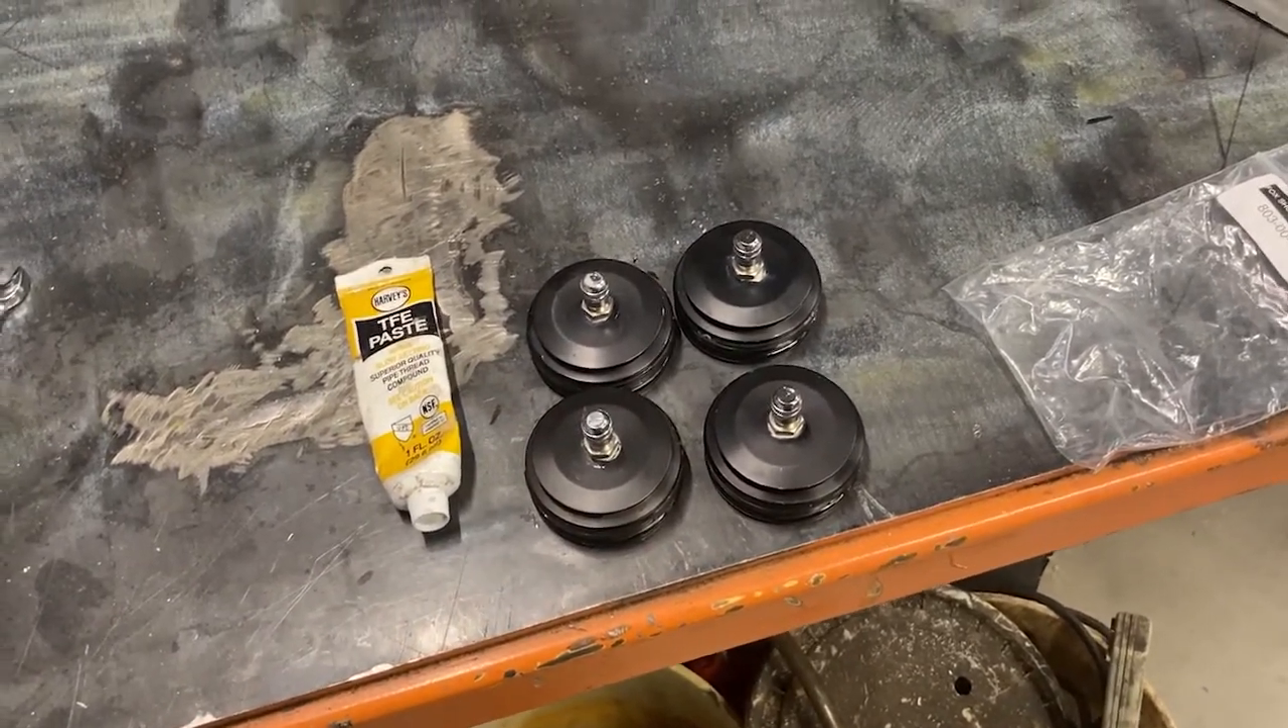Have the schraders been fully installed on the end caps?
Yes.